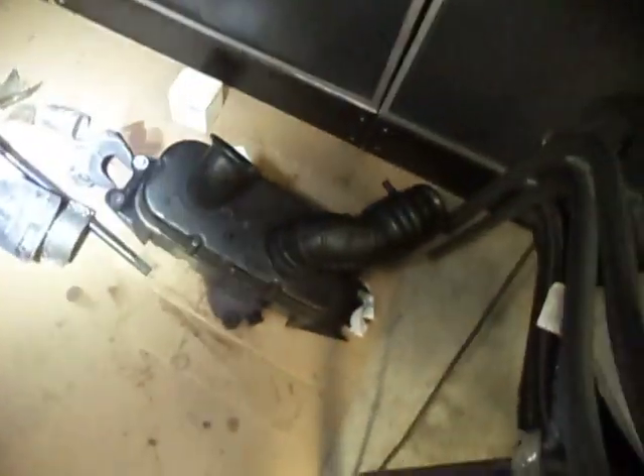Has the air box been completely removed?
Yes.